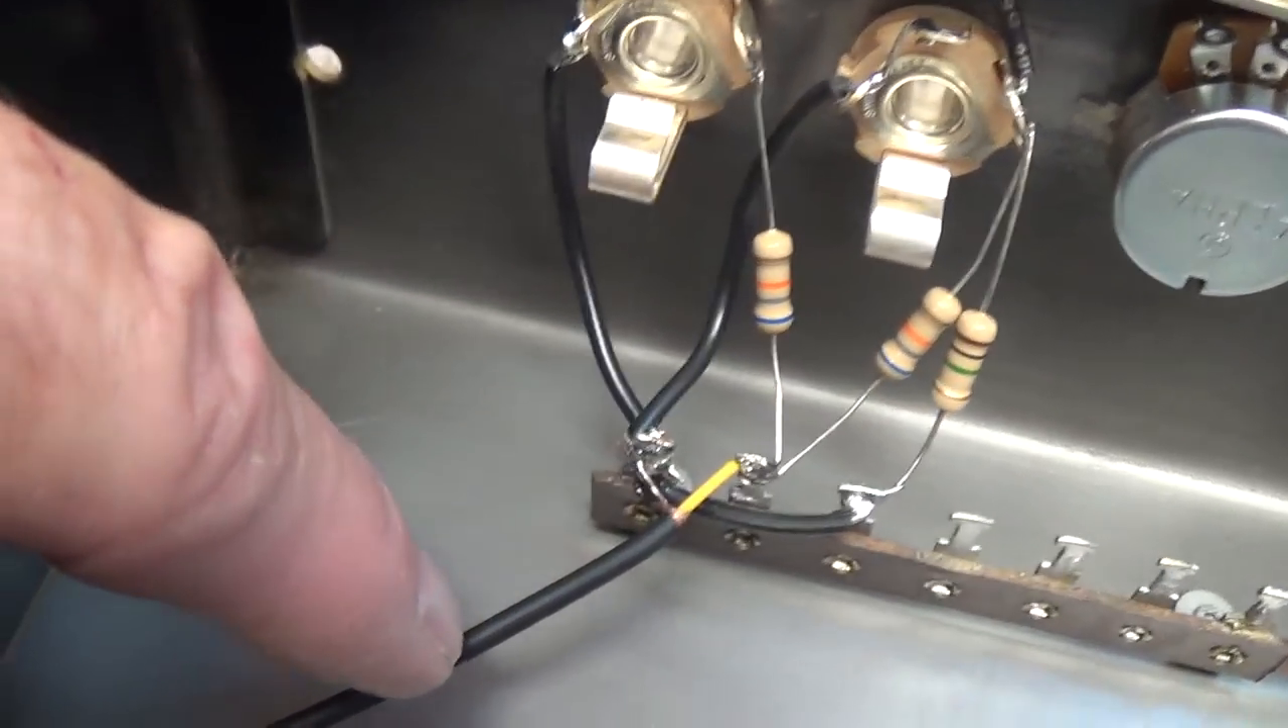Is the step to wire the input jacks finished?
Yes.